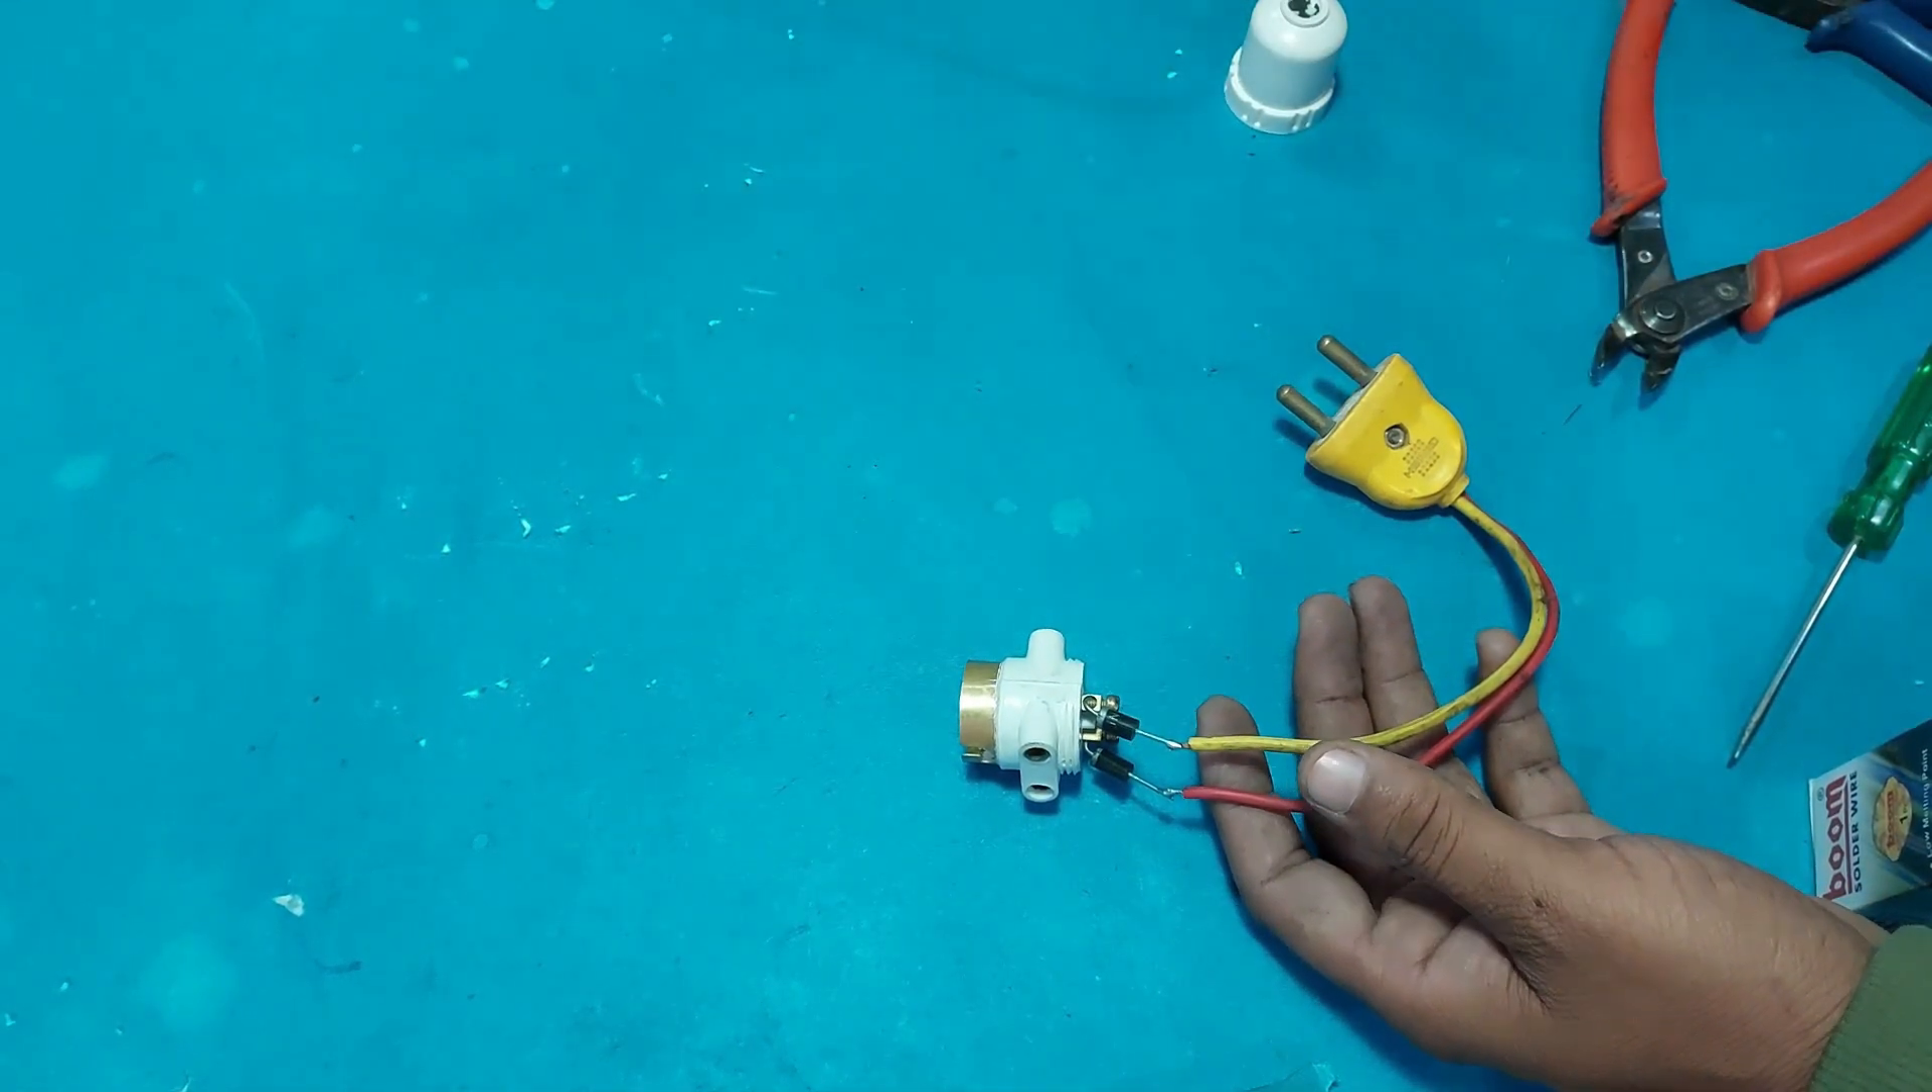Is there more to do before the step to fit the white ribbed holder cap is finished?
Yes.